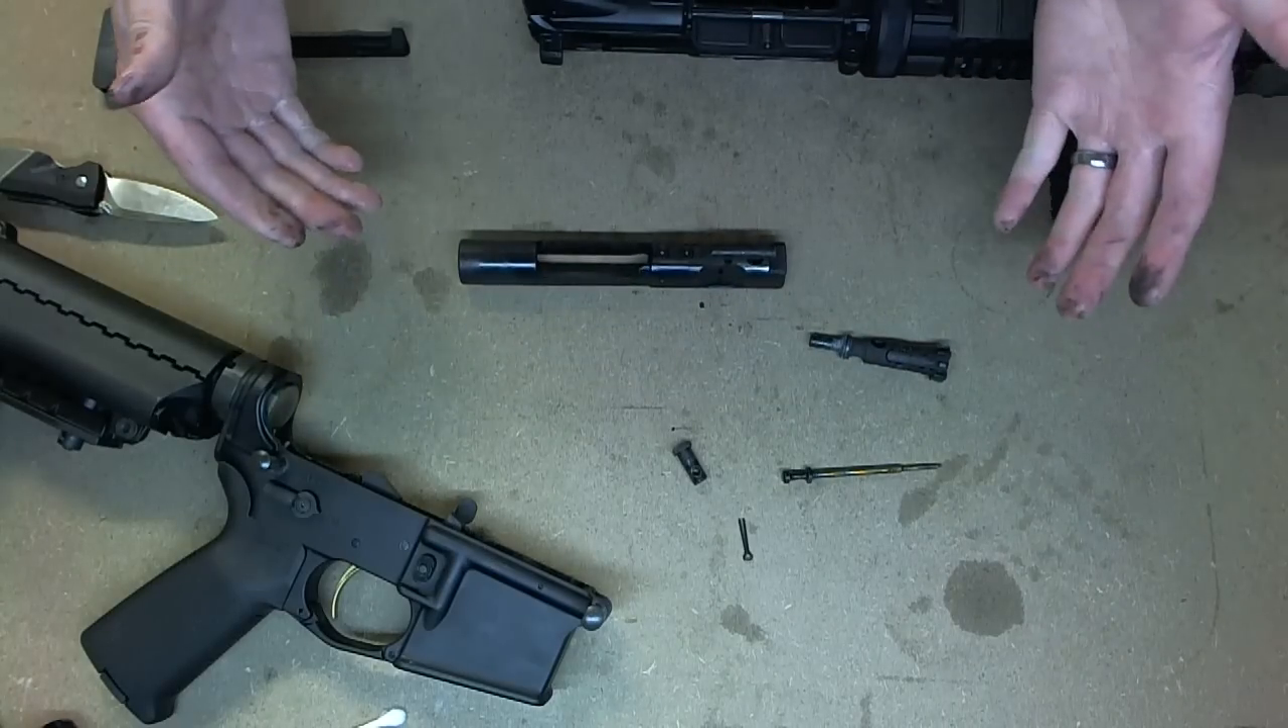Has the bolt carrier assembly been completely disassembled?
Yes.